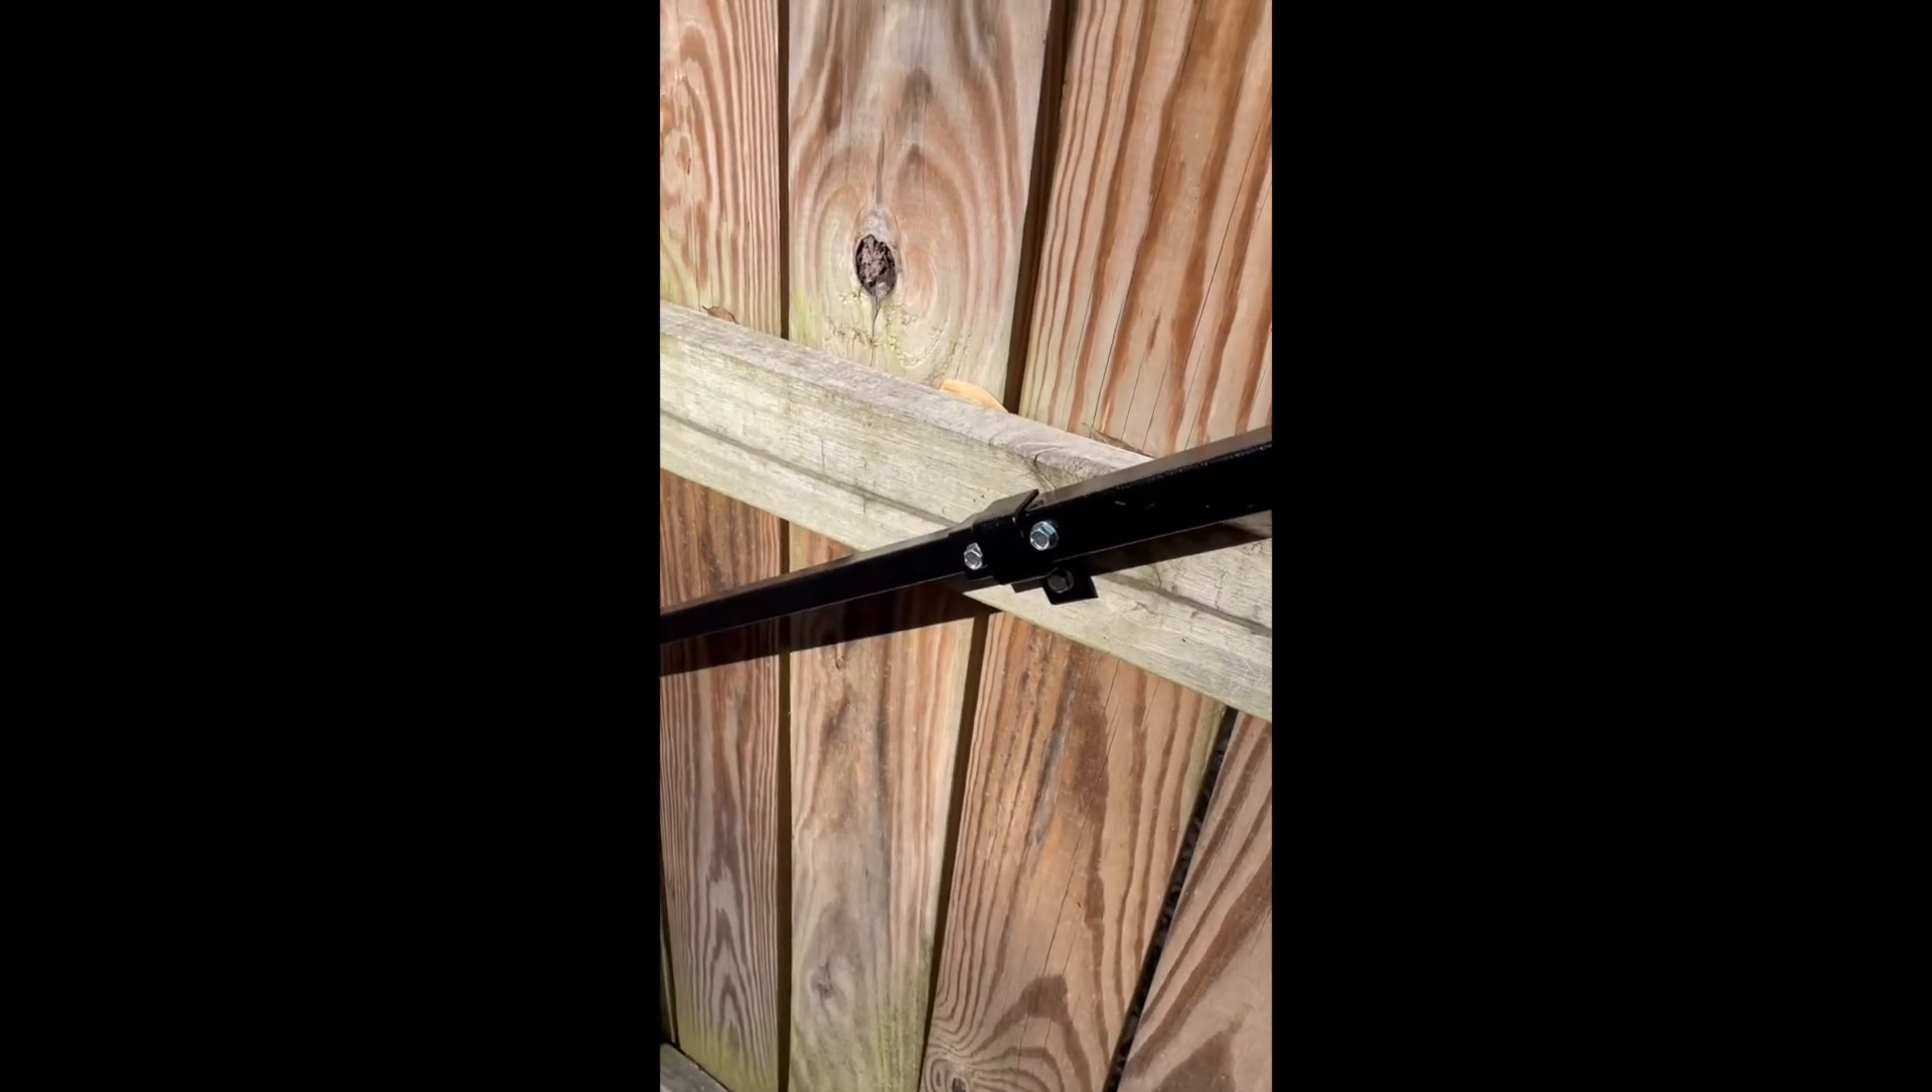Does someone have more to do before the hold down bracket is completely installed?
No.